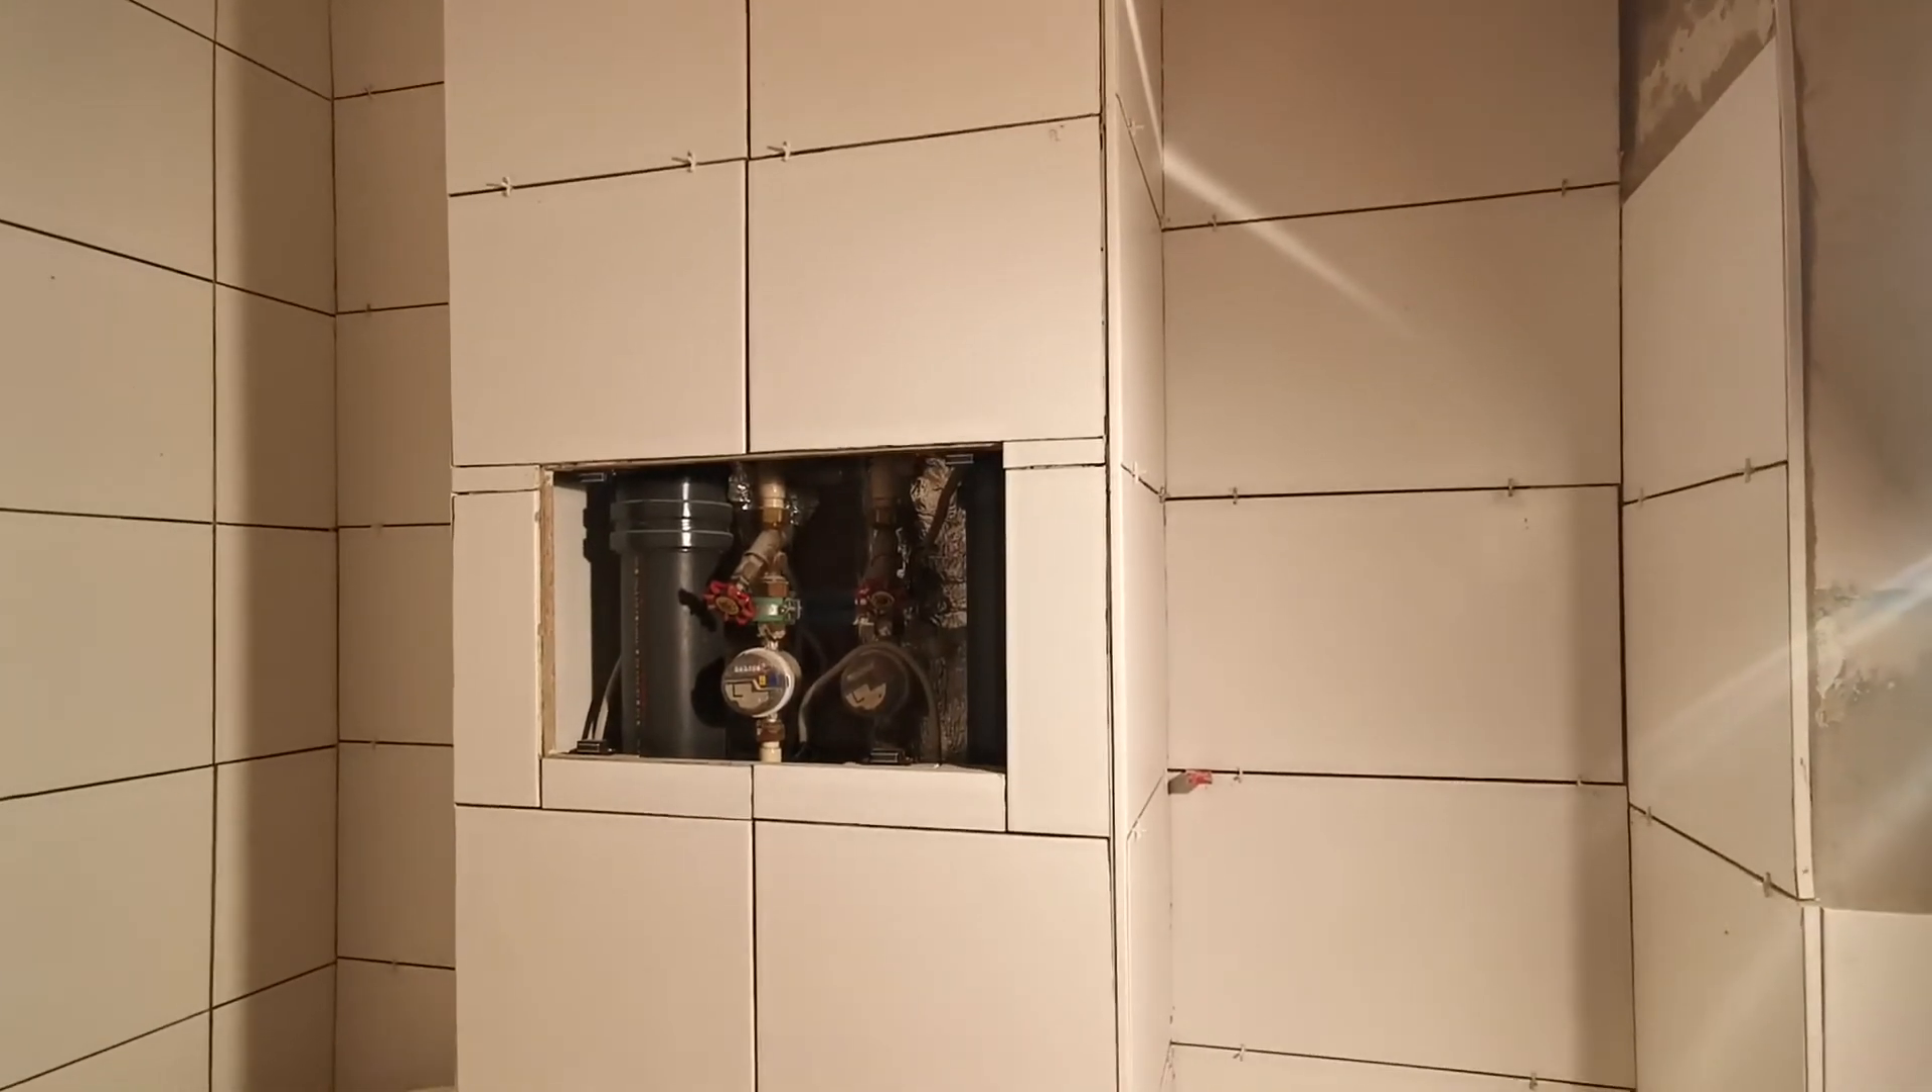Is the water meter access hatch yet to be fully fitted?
Yes.